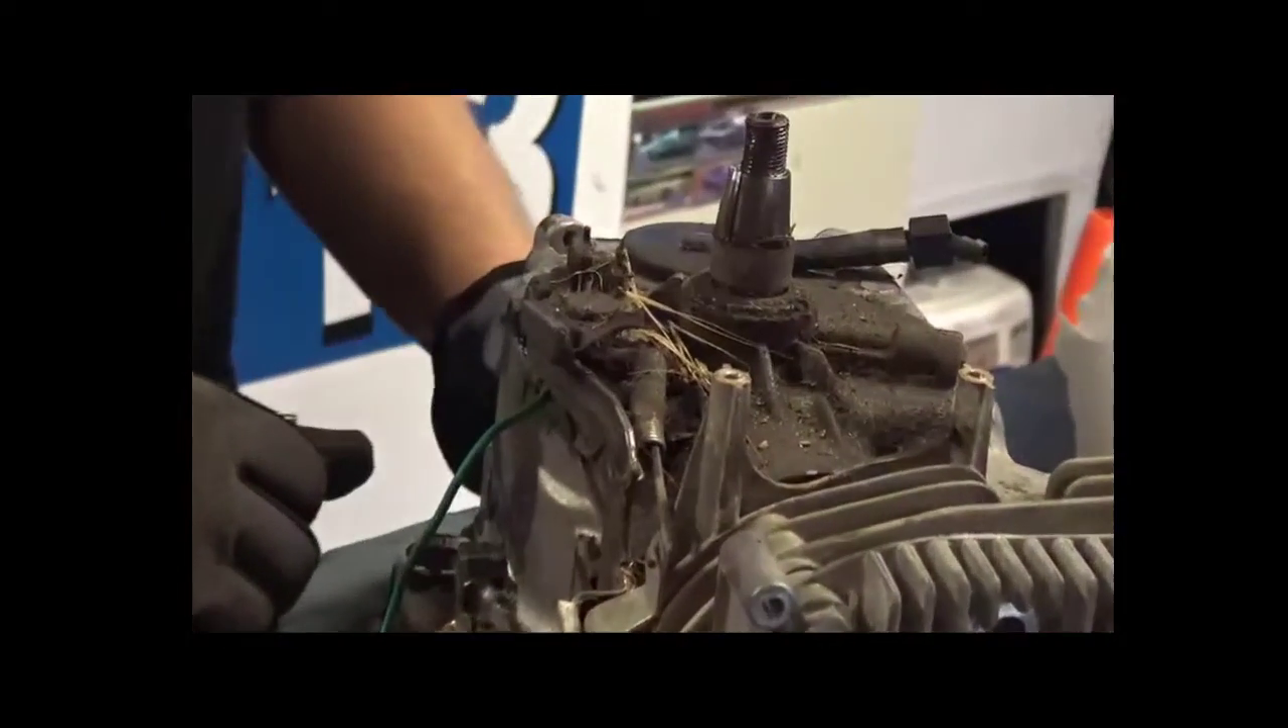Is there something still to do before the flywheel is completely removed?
No.